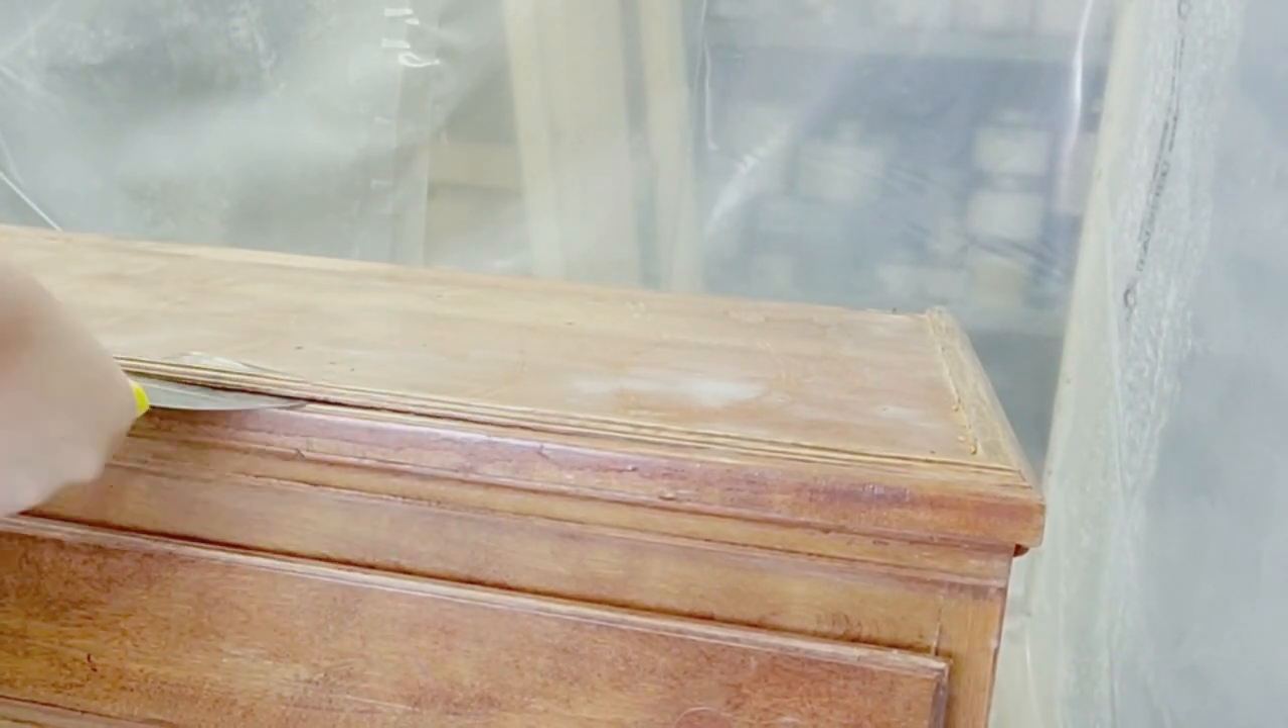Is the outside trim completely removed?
No.